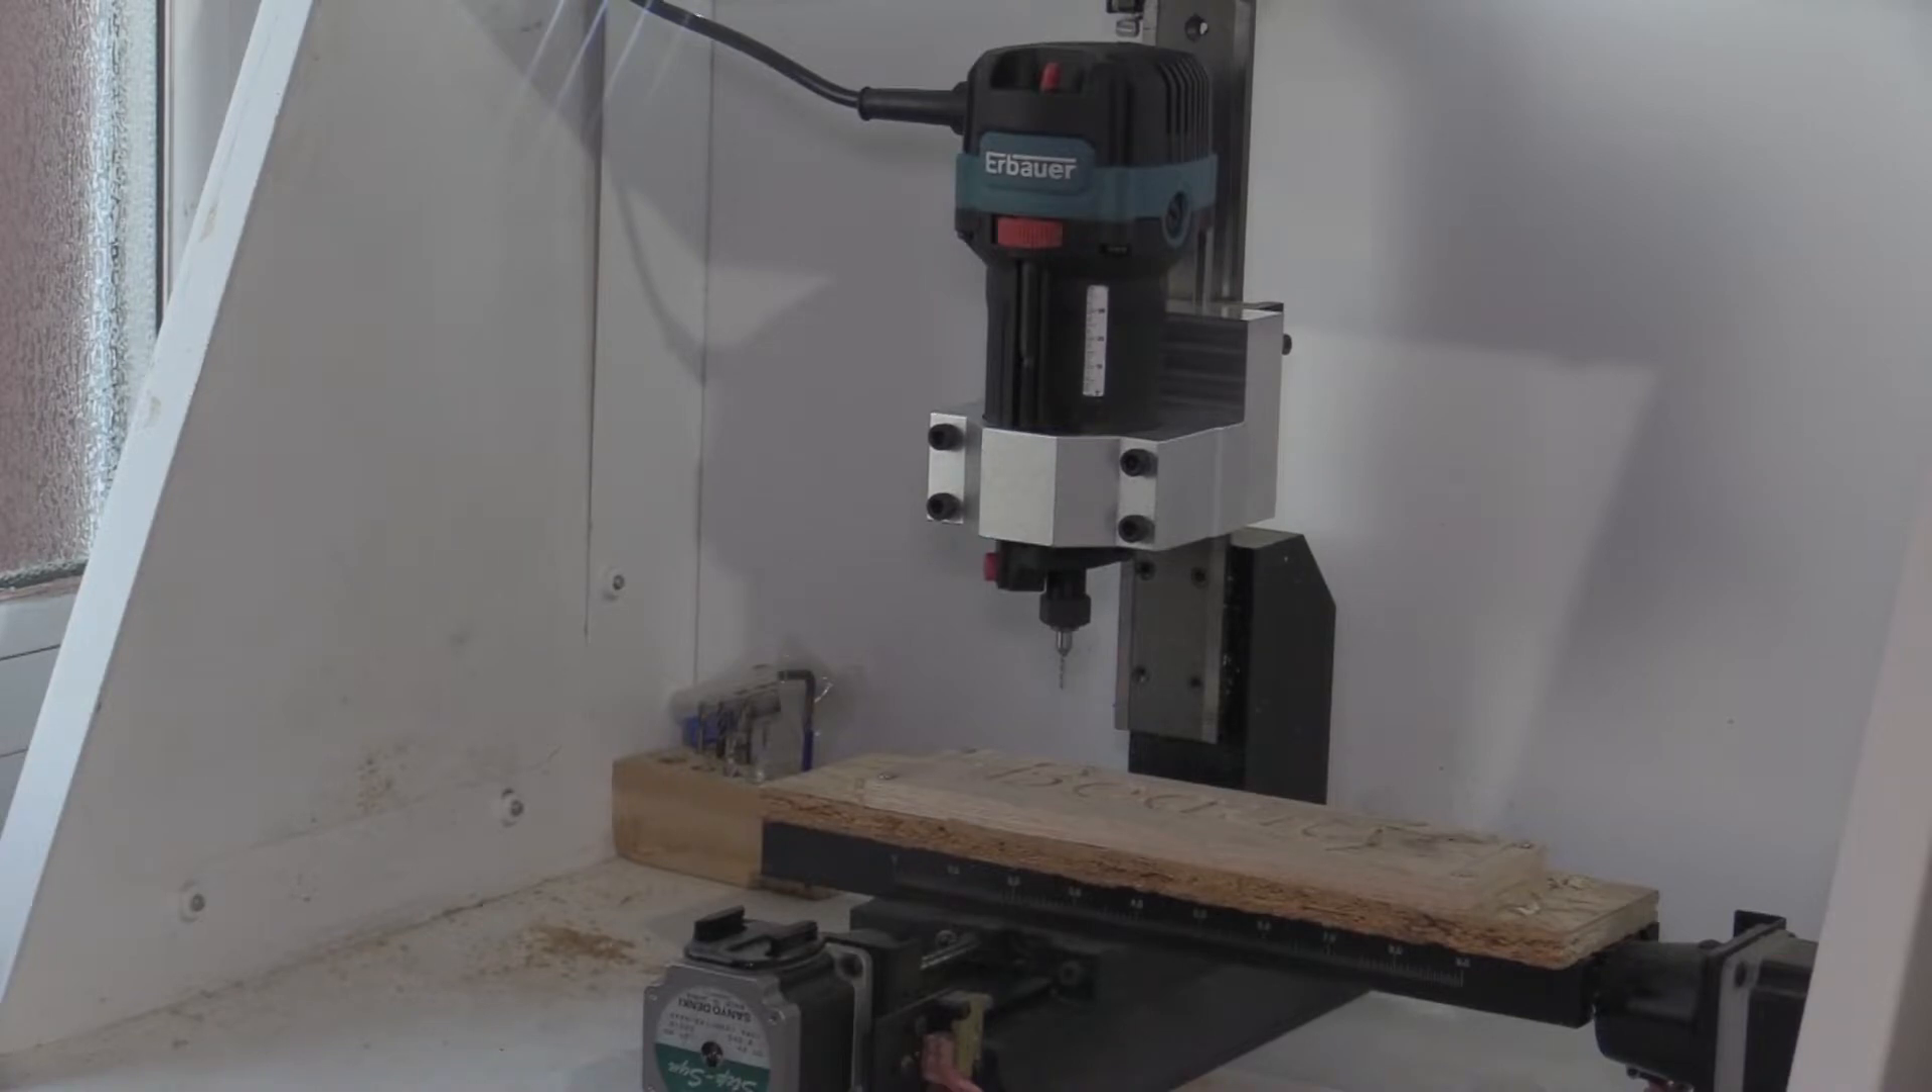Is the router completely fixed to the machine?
Yes.